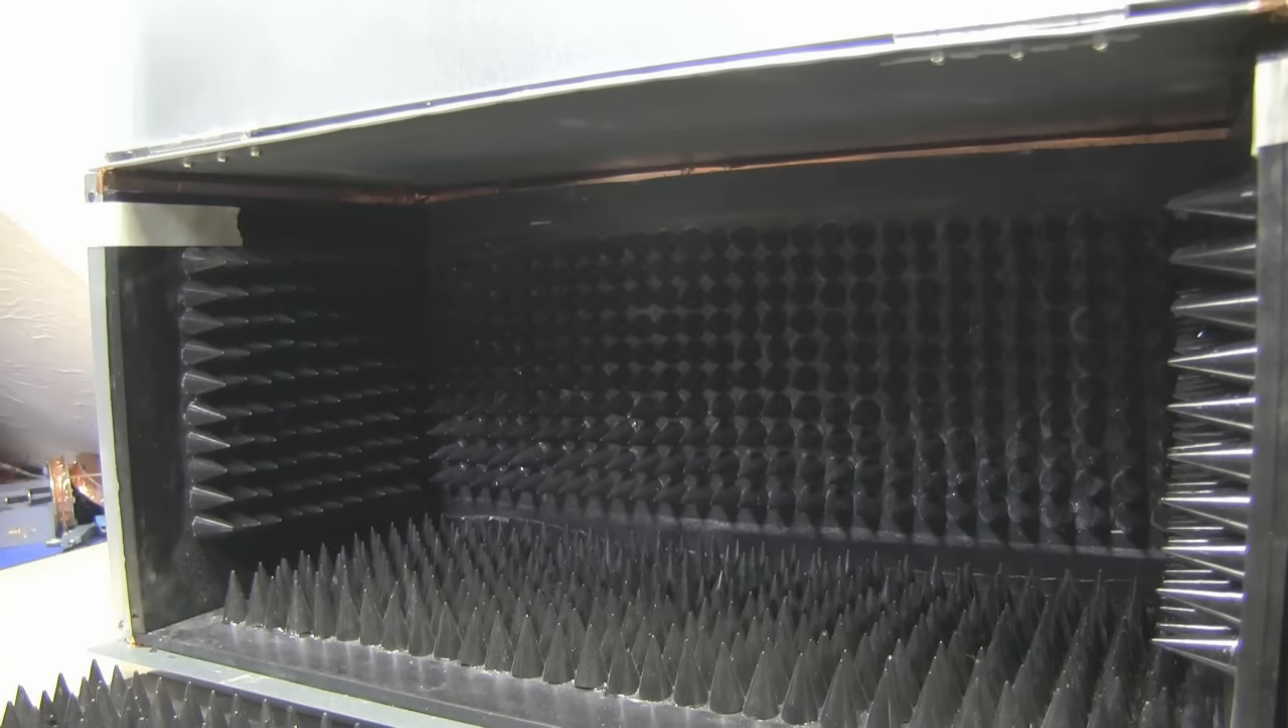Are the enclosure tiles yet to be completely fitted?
Yes.